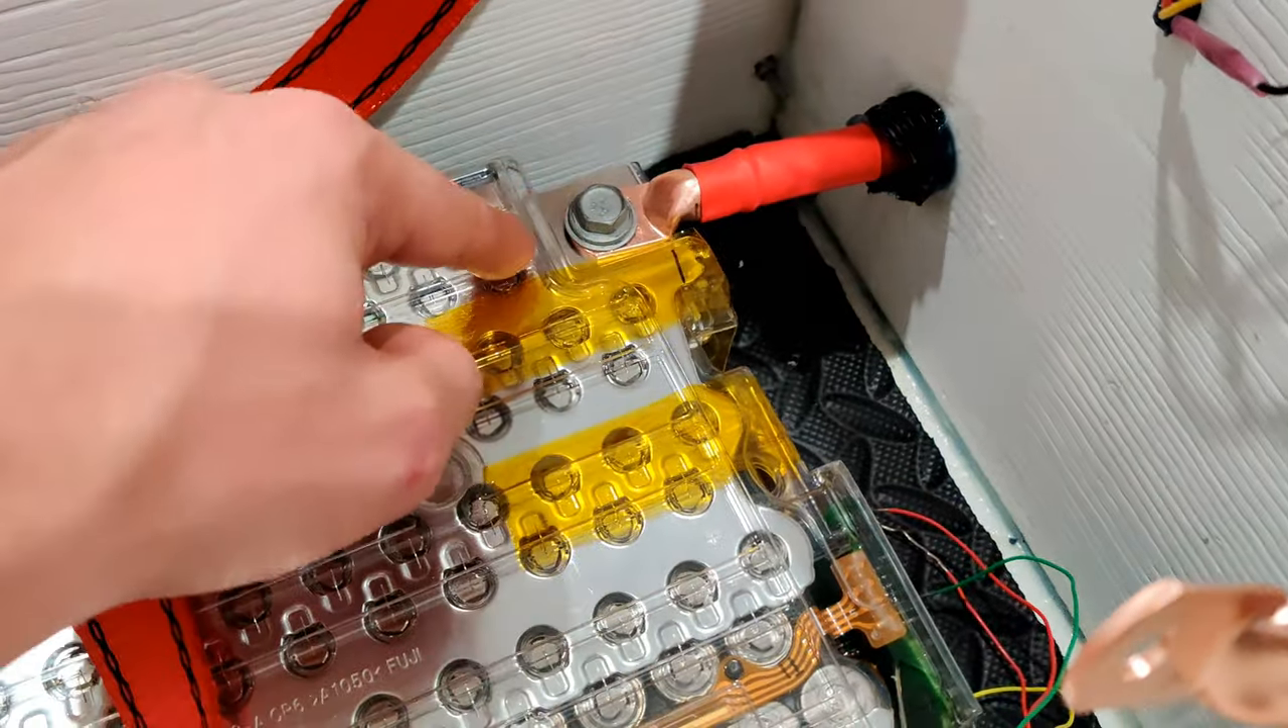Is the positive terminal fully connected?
Yes.